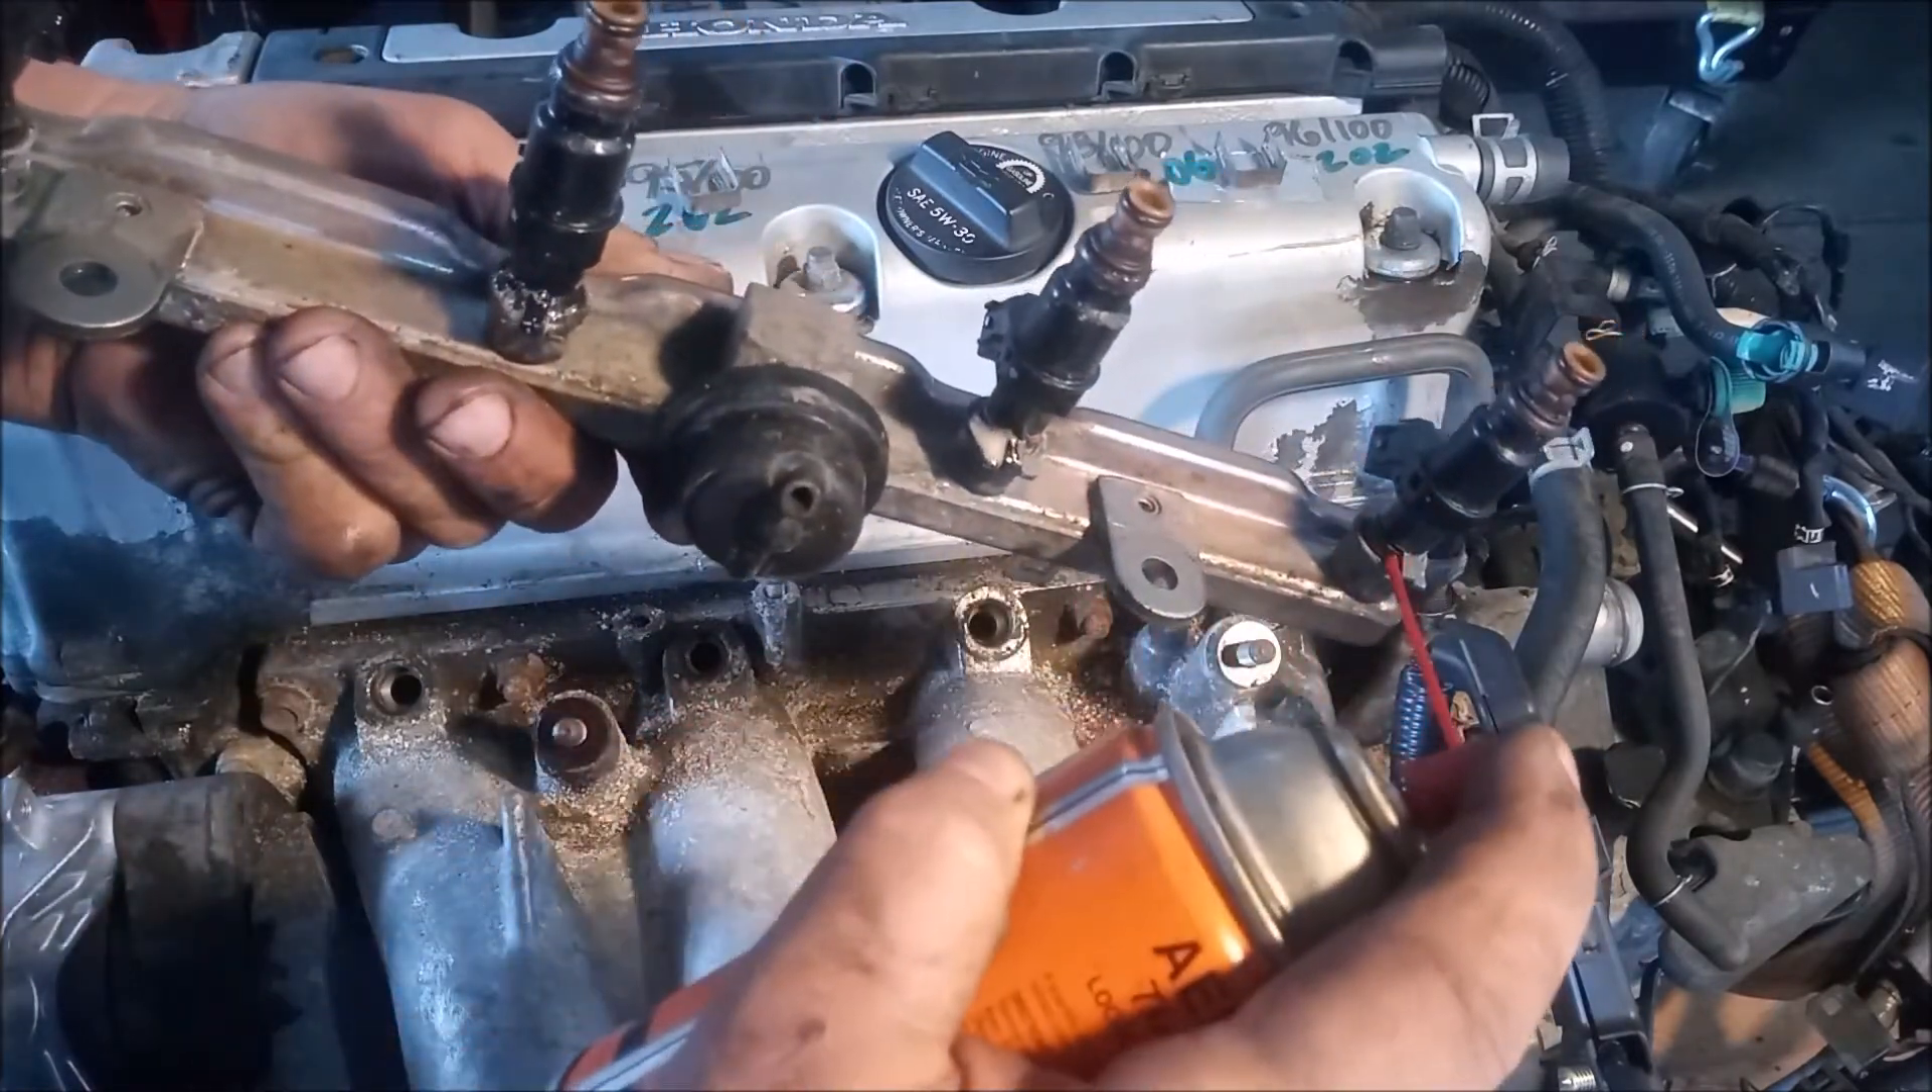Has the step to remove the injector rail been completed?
Yes.